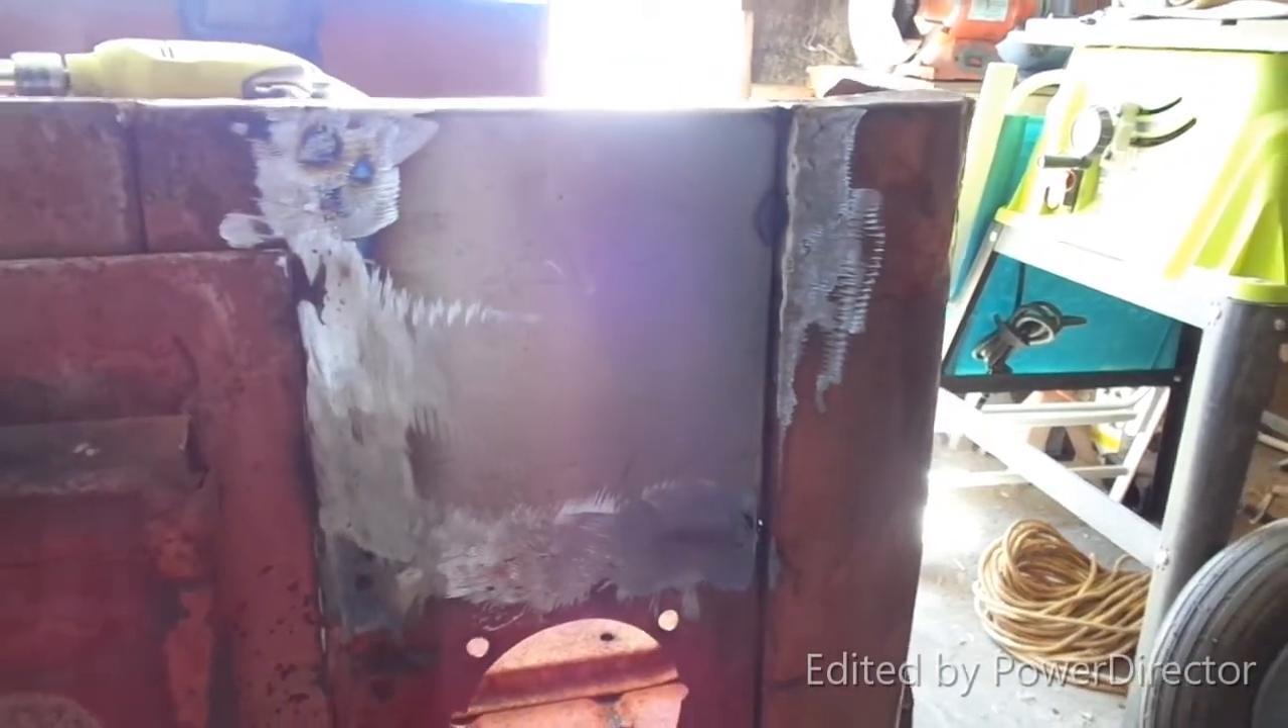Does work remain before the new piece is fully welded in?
No.